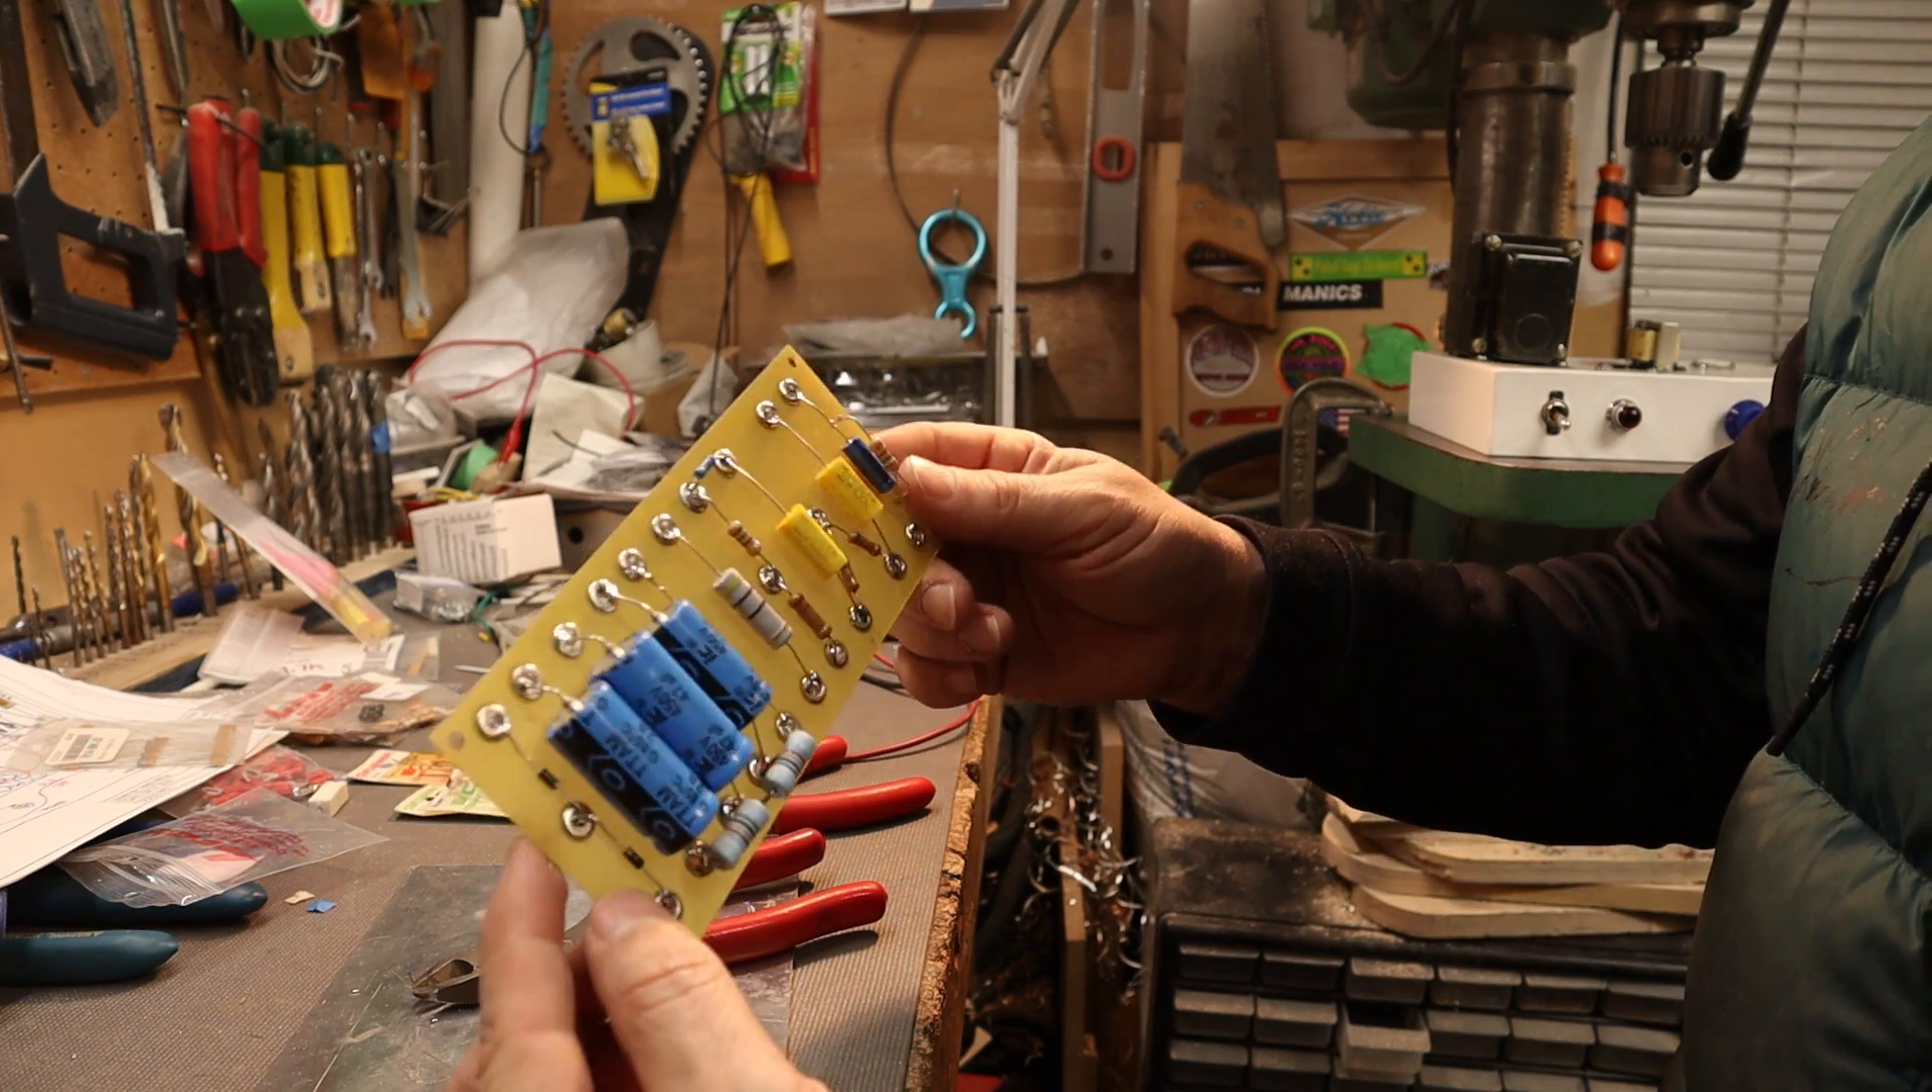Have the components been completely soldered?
Yes.